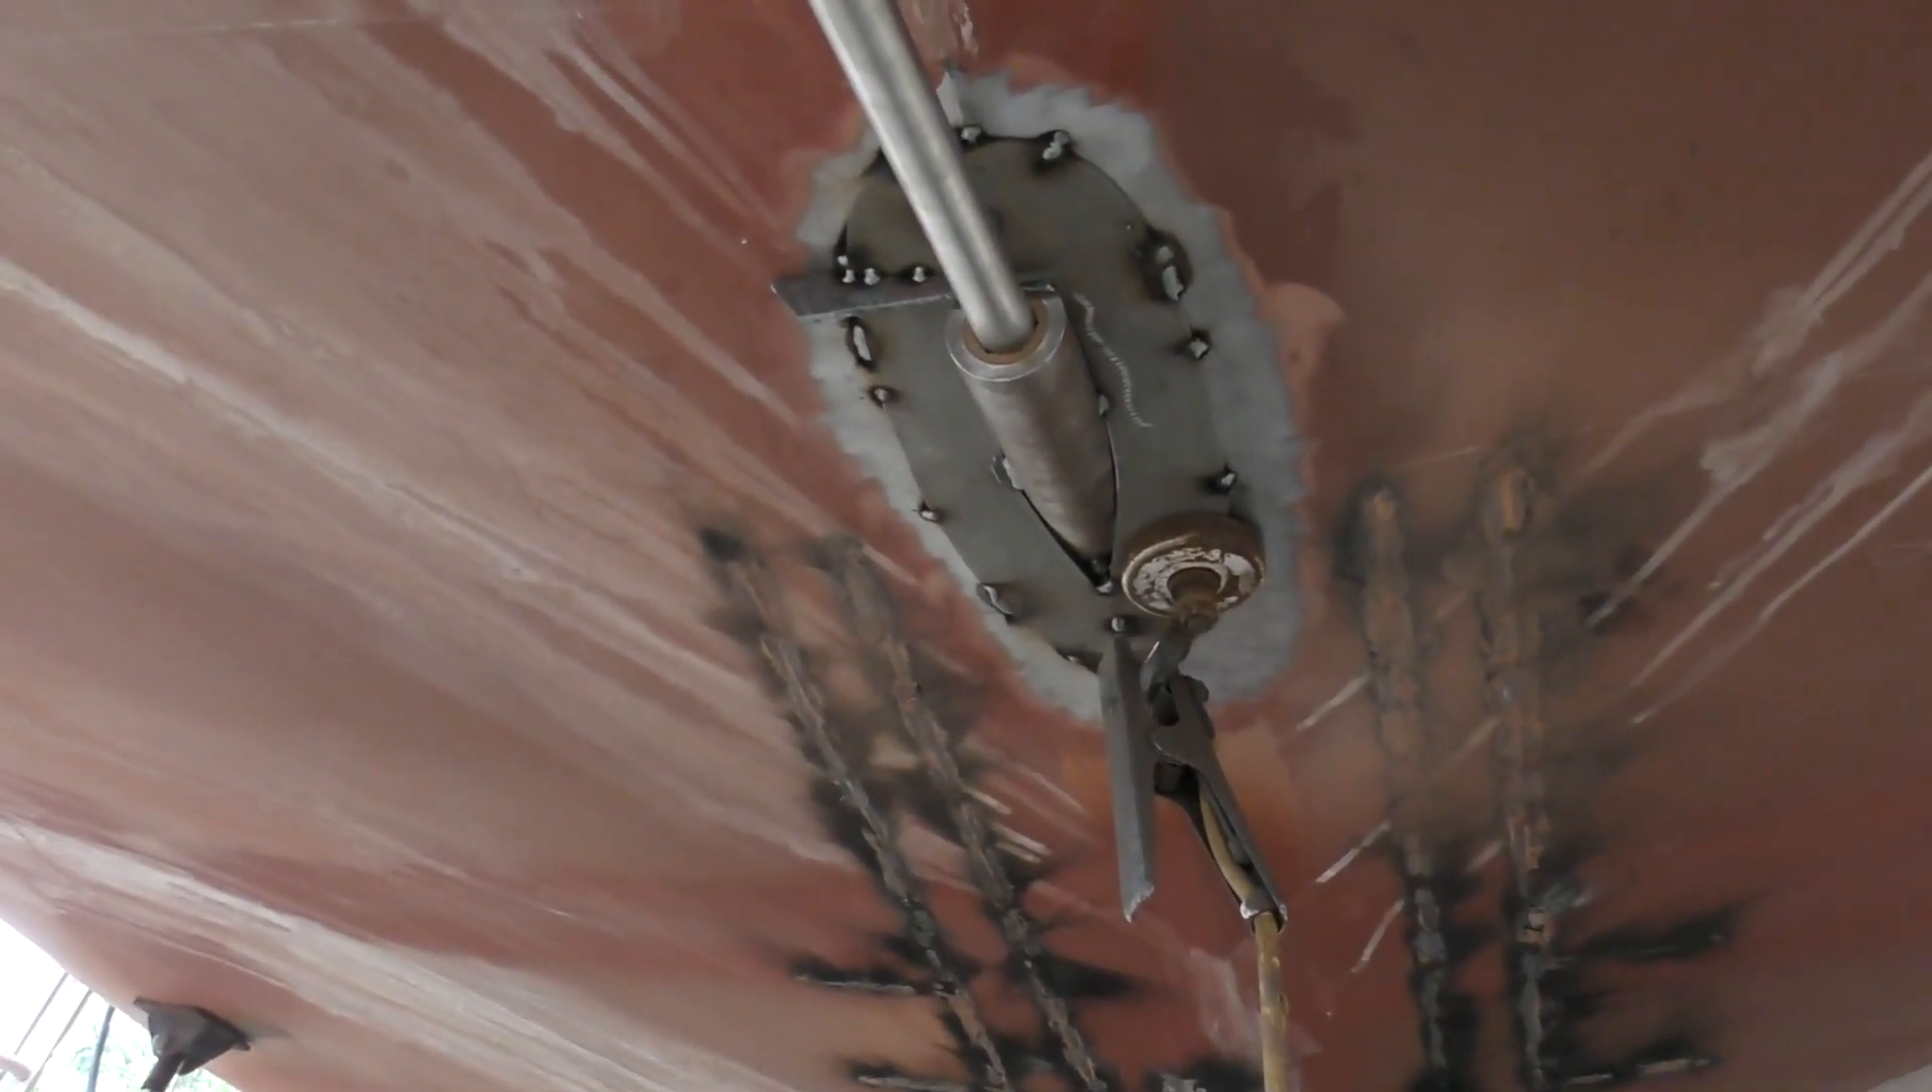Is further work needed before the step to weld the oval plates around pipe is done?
Yes.